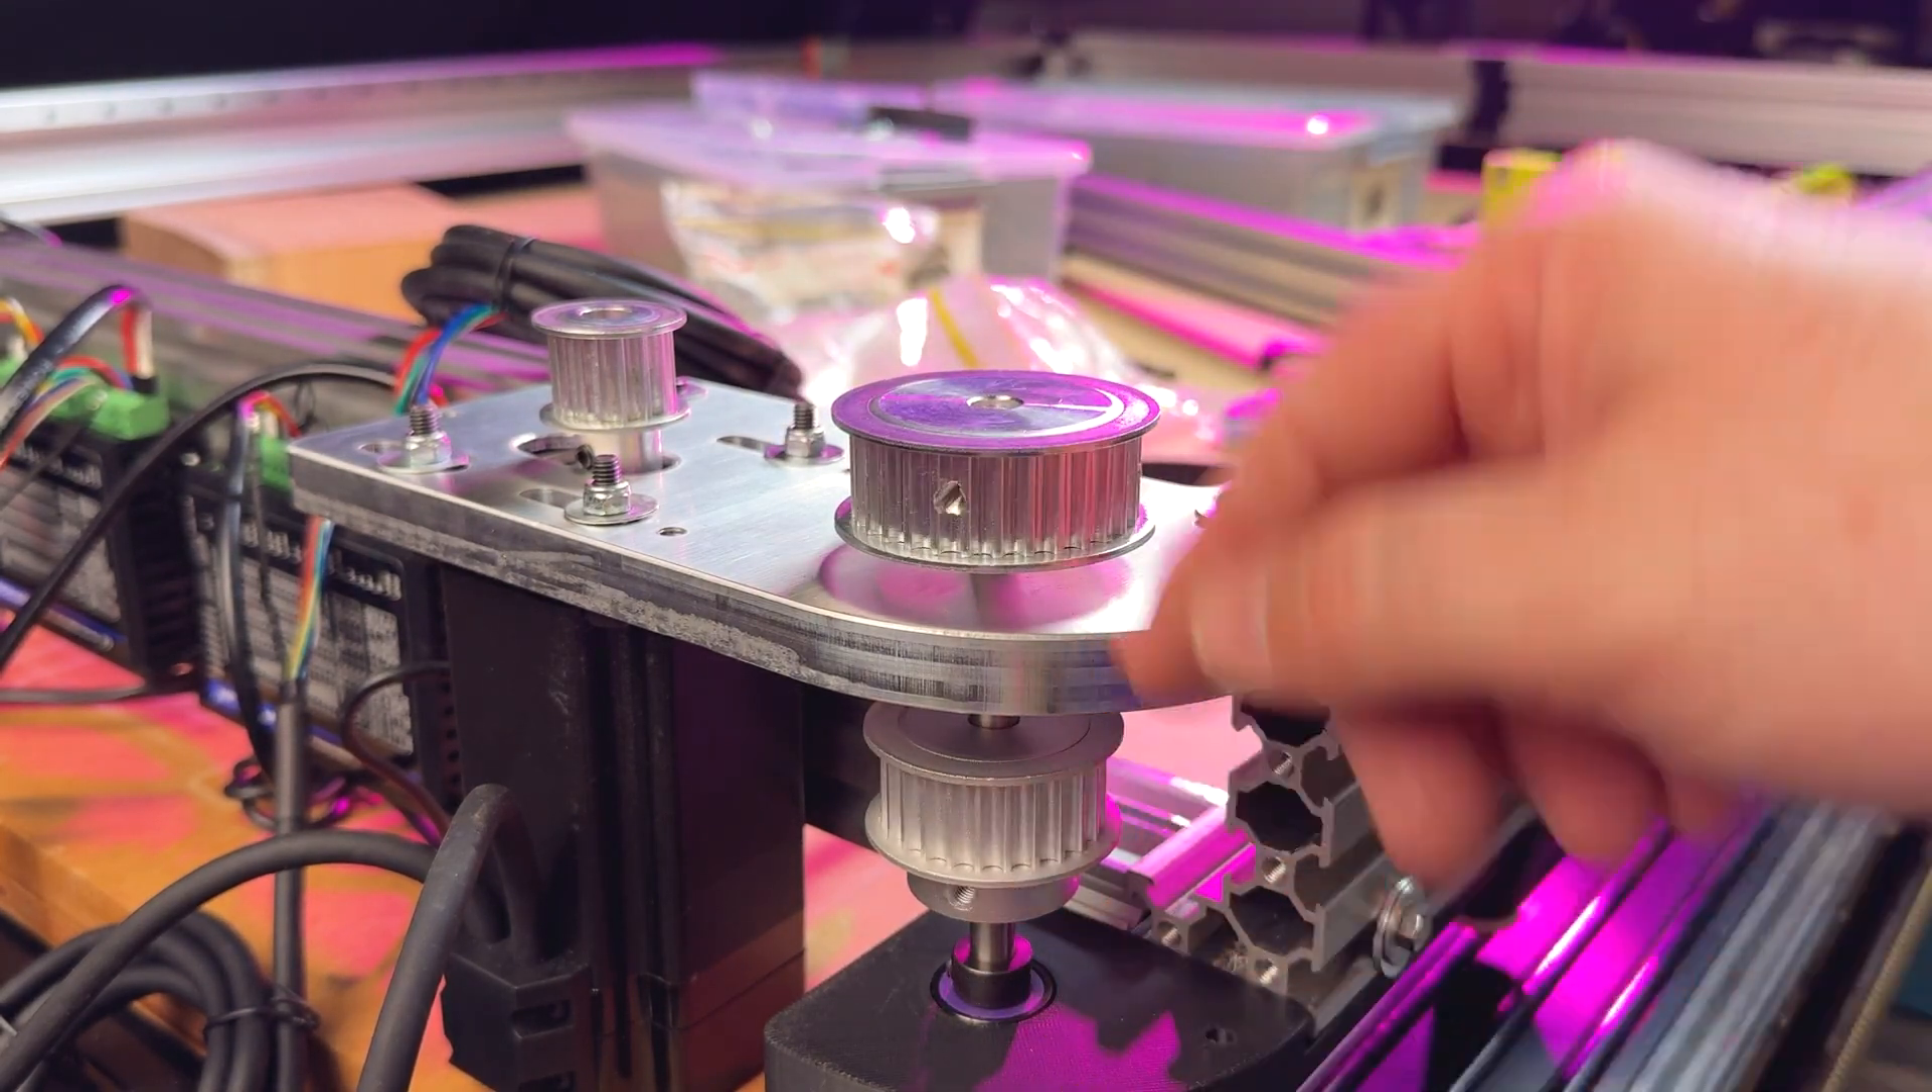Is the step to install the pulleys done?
Yes.